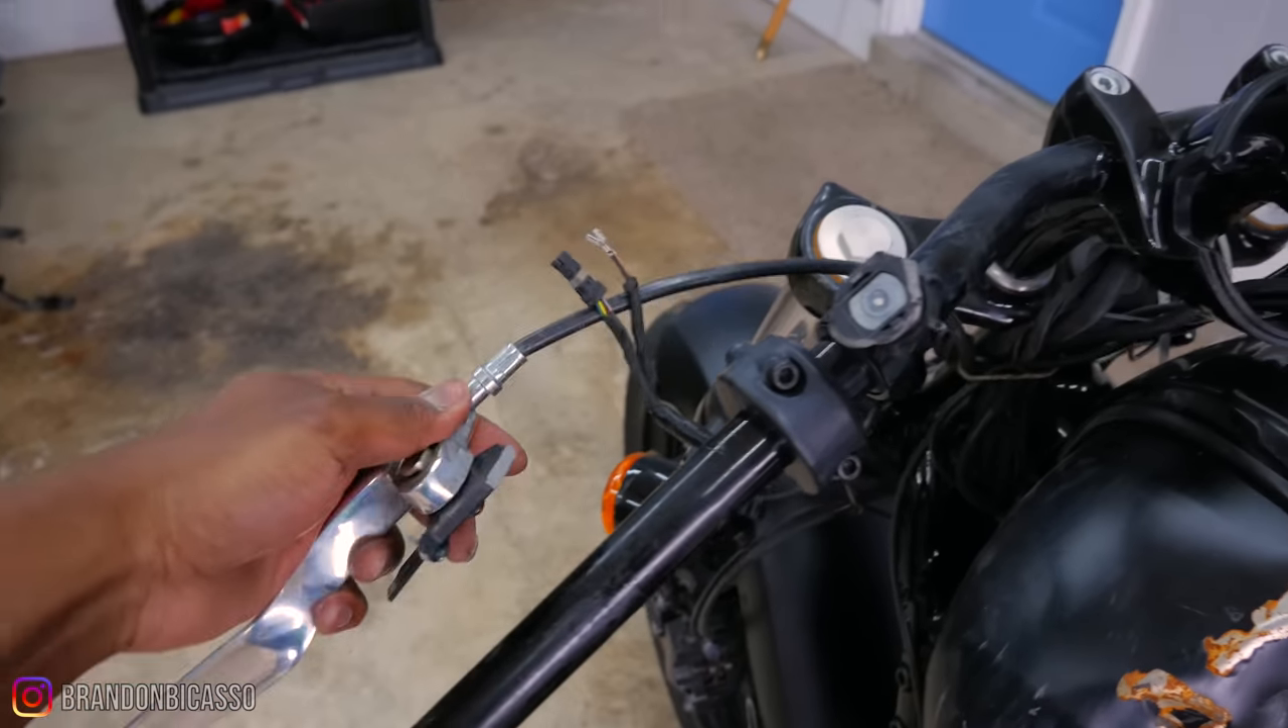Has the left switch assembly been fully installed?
No.